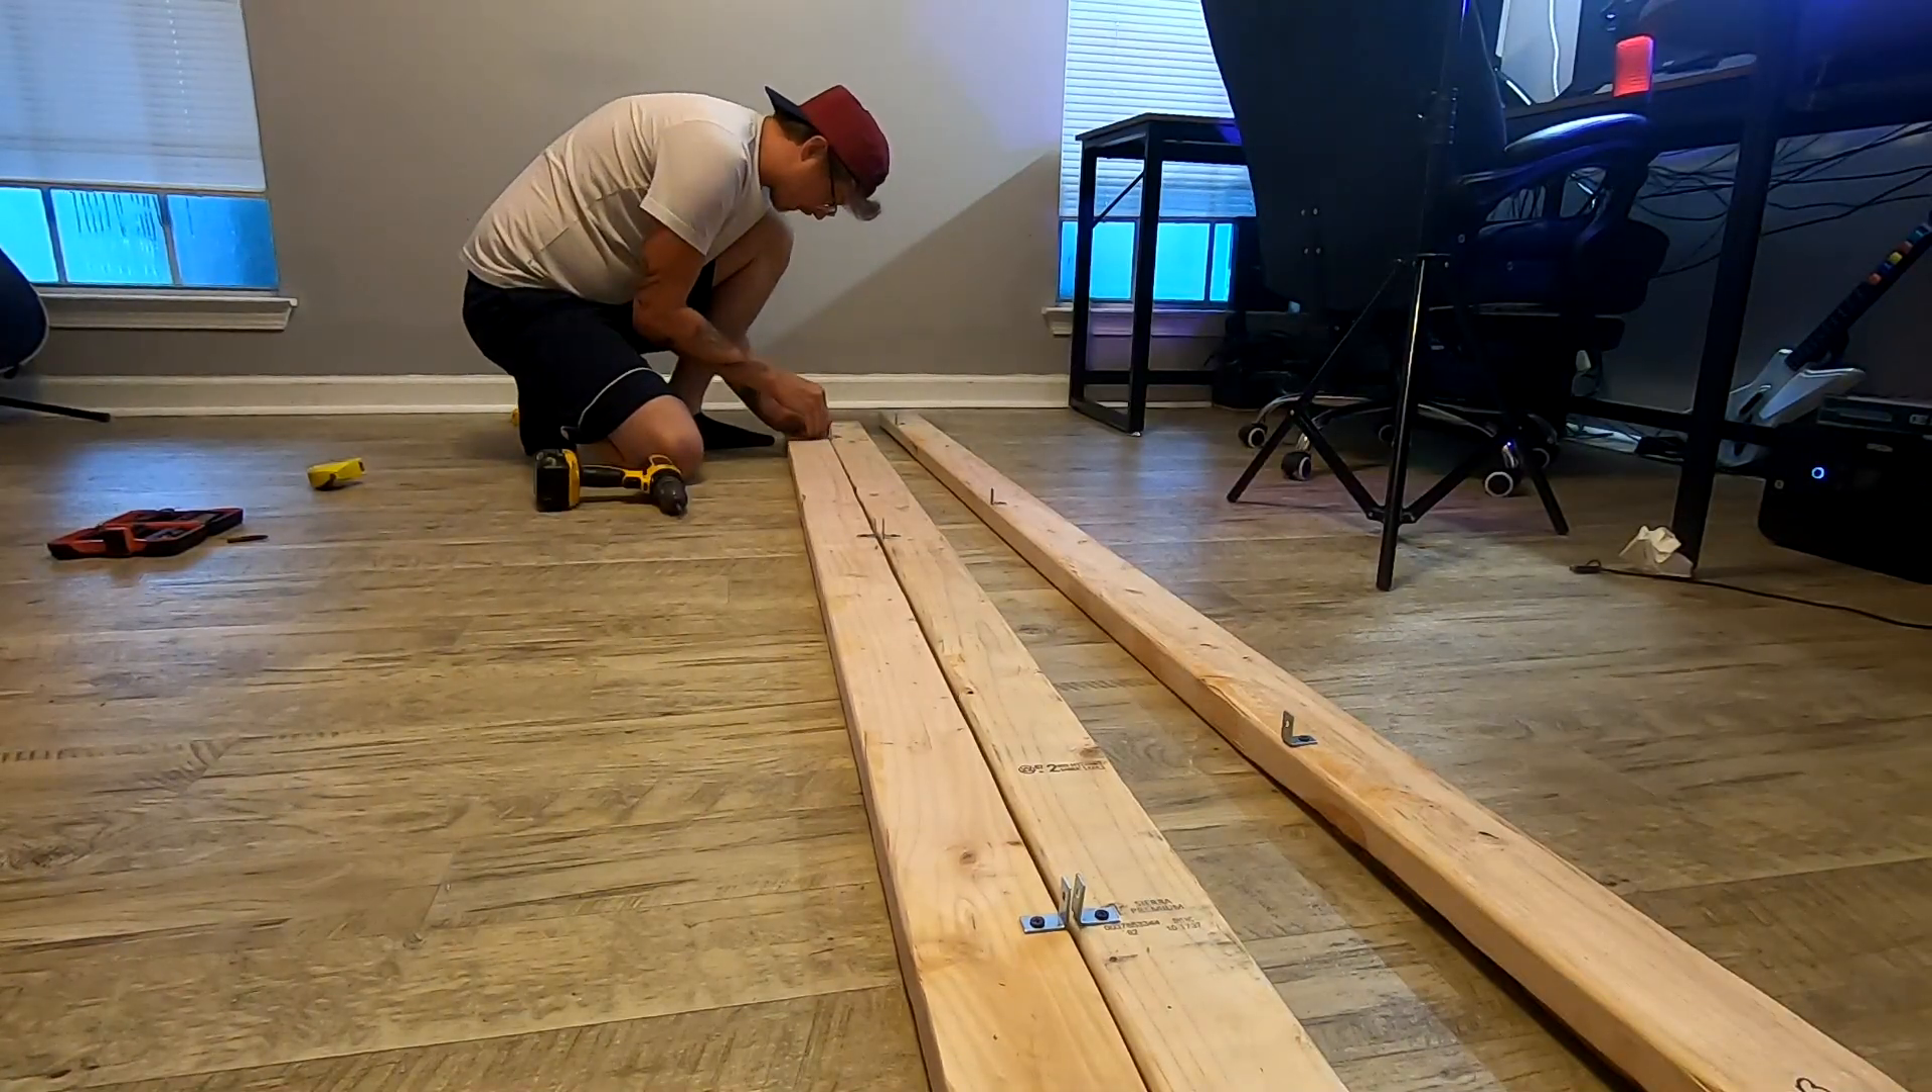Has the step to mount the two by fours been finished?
No.